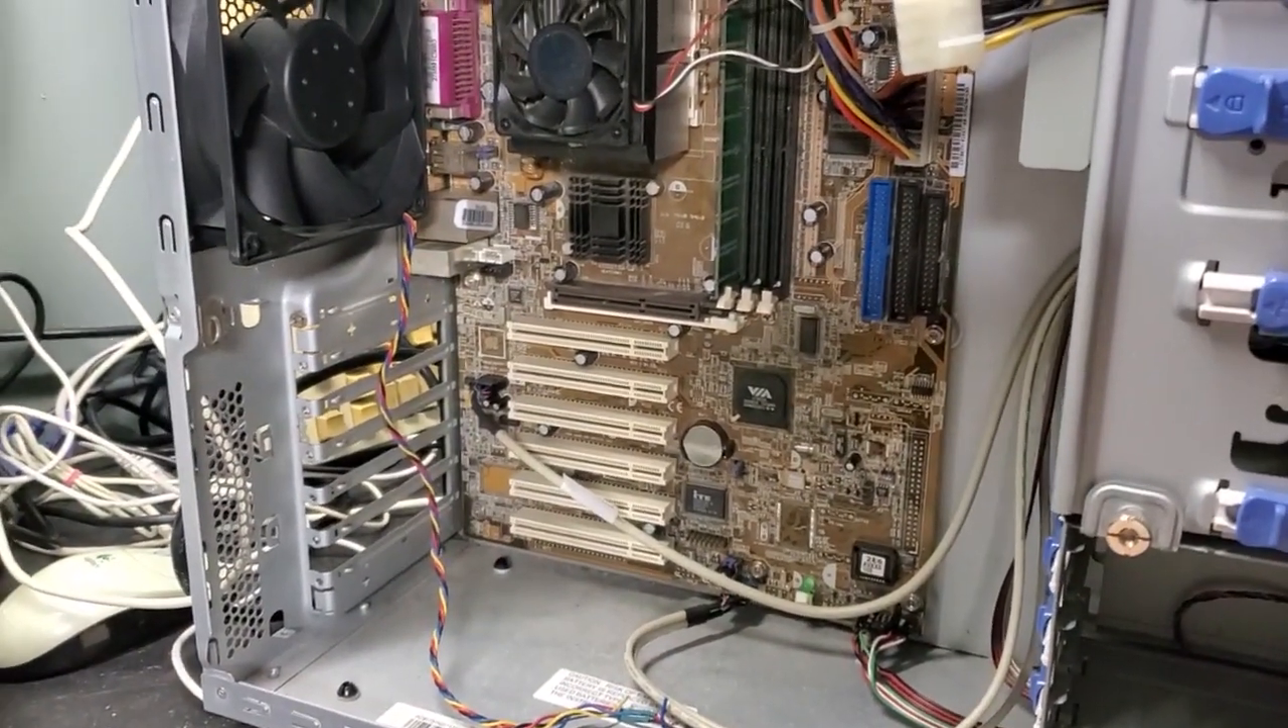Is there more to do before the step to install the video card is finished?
Yes.